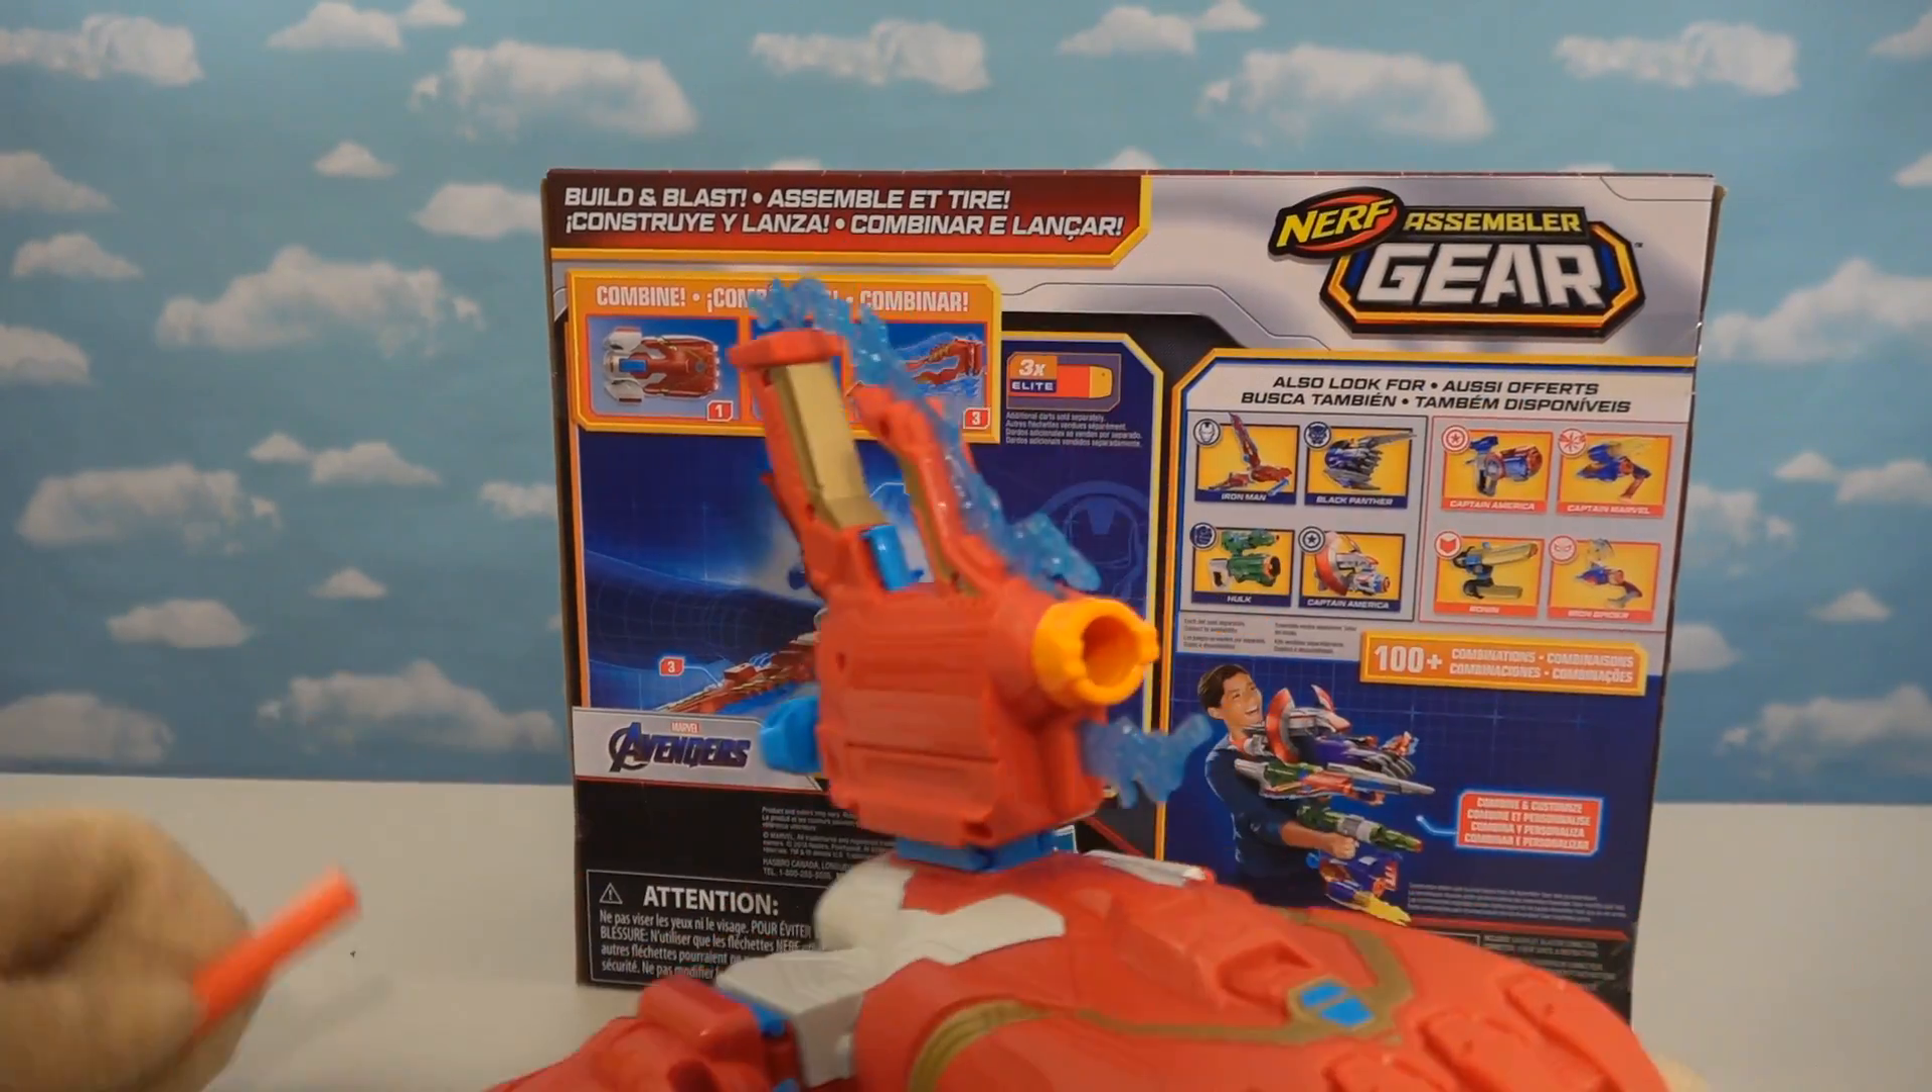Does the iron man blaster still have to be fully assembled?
No.